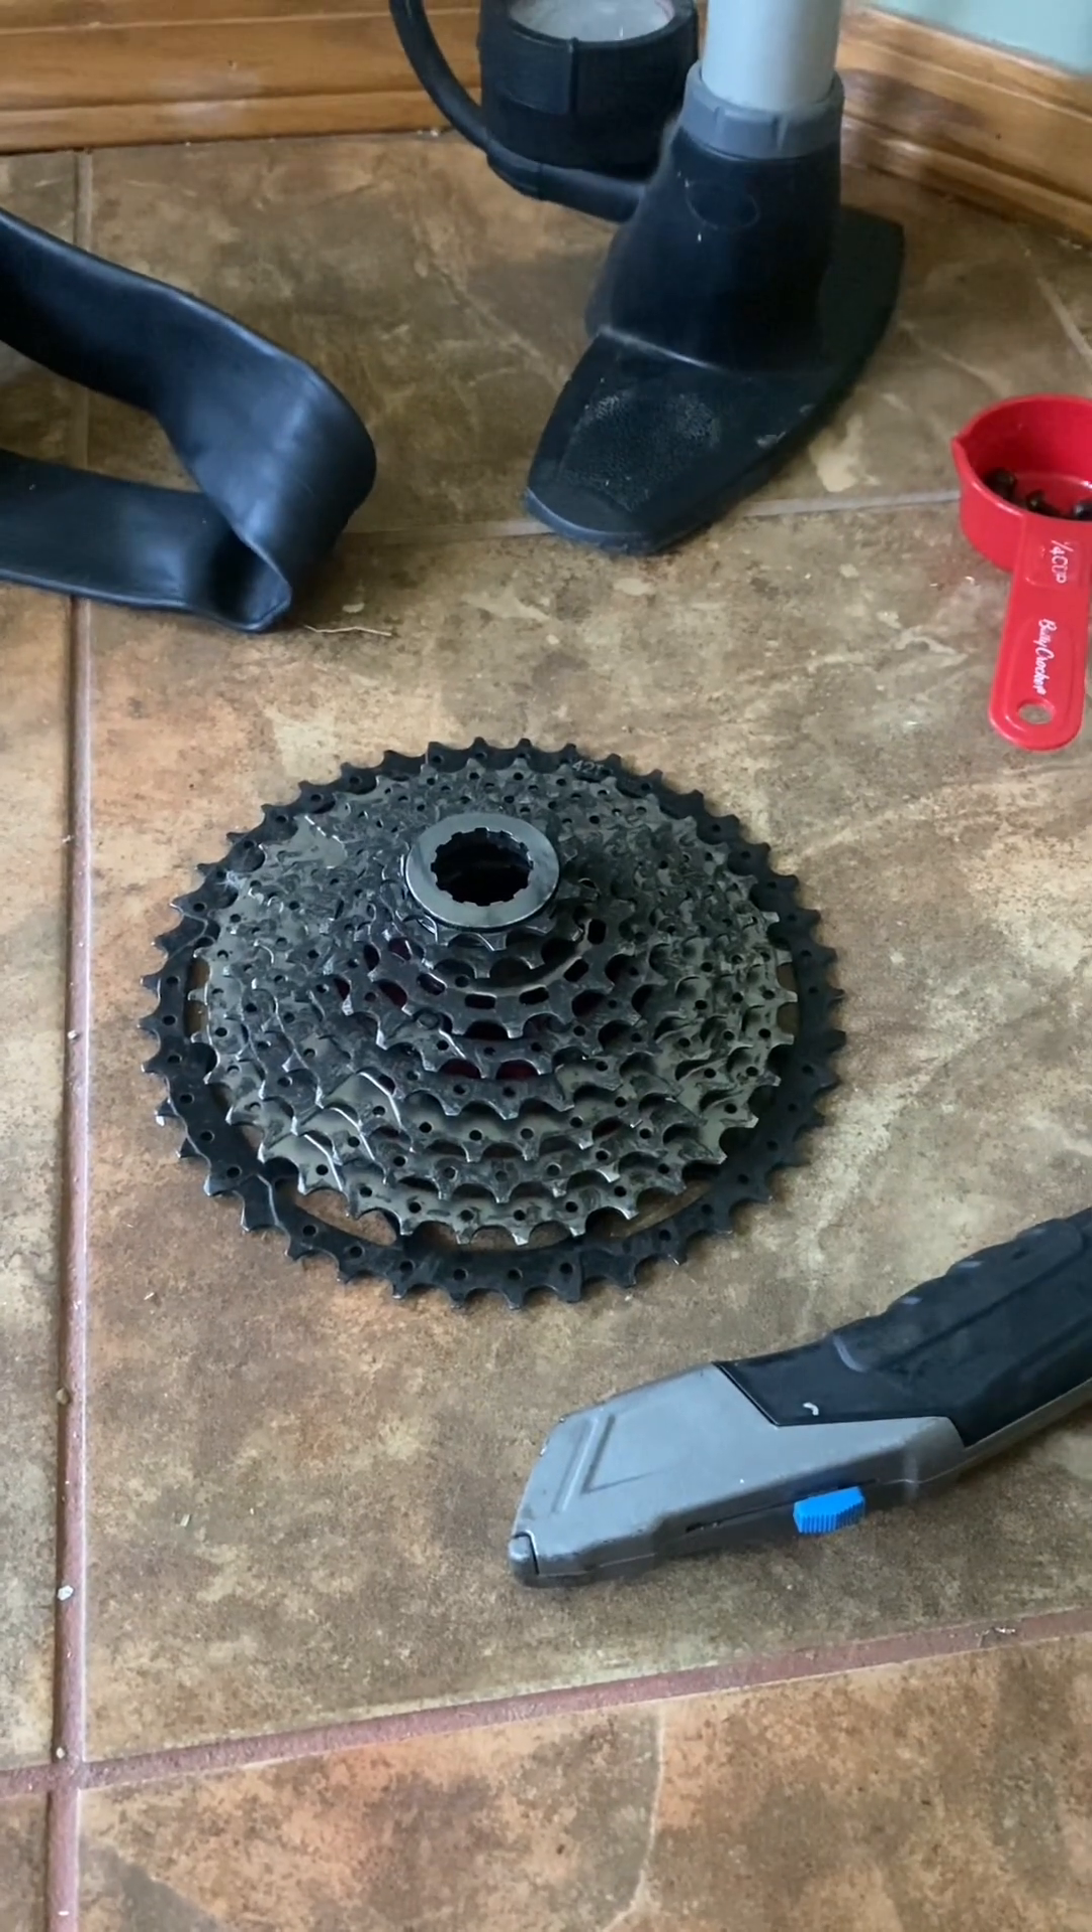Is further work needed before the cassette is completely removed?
No.